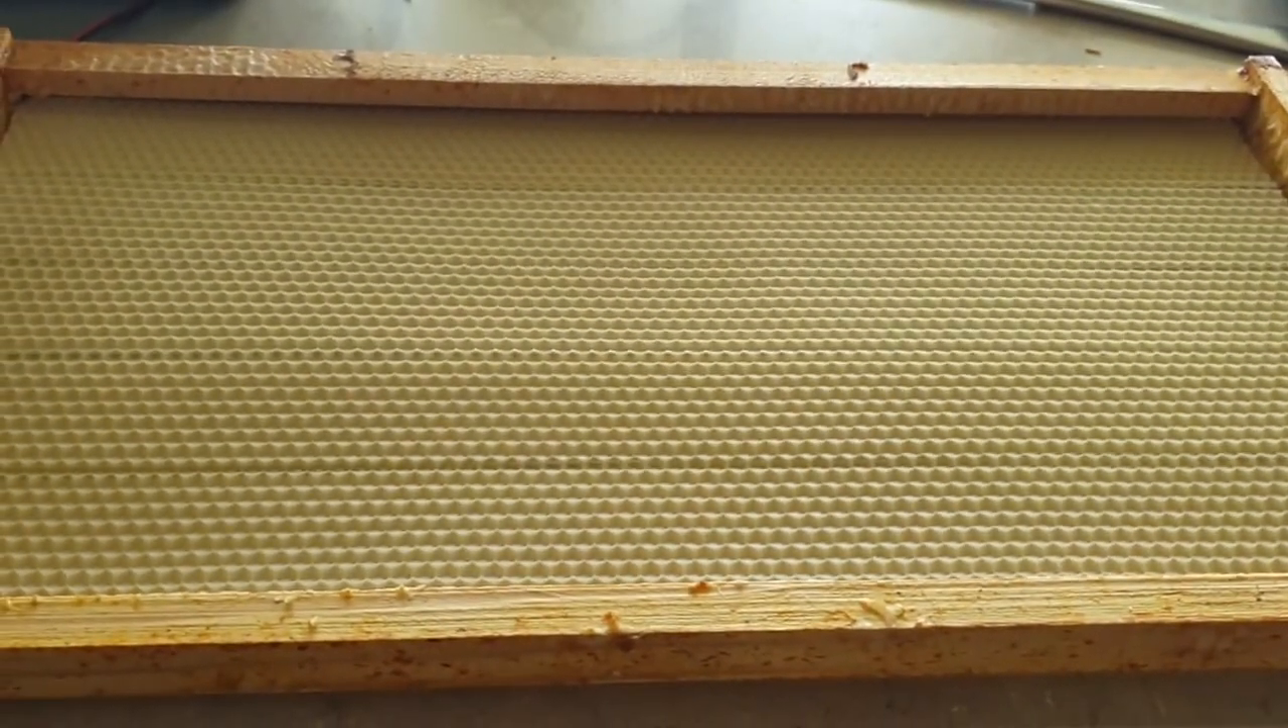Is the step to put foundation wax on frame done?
Yes.